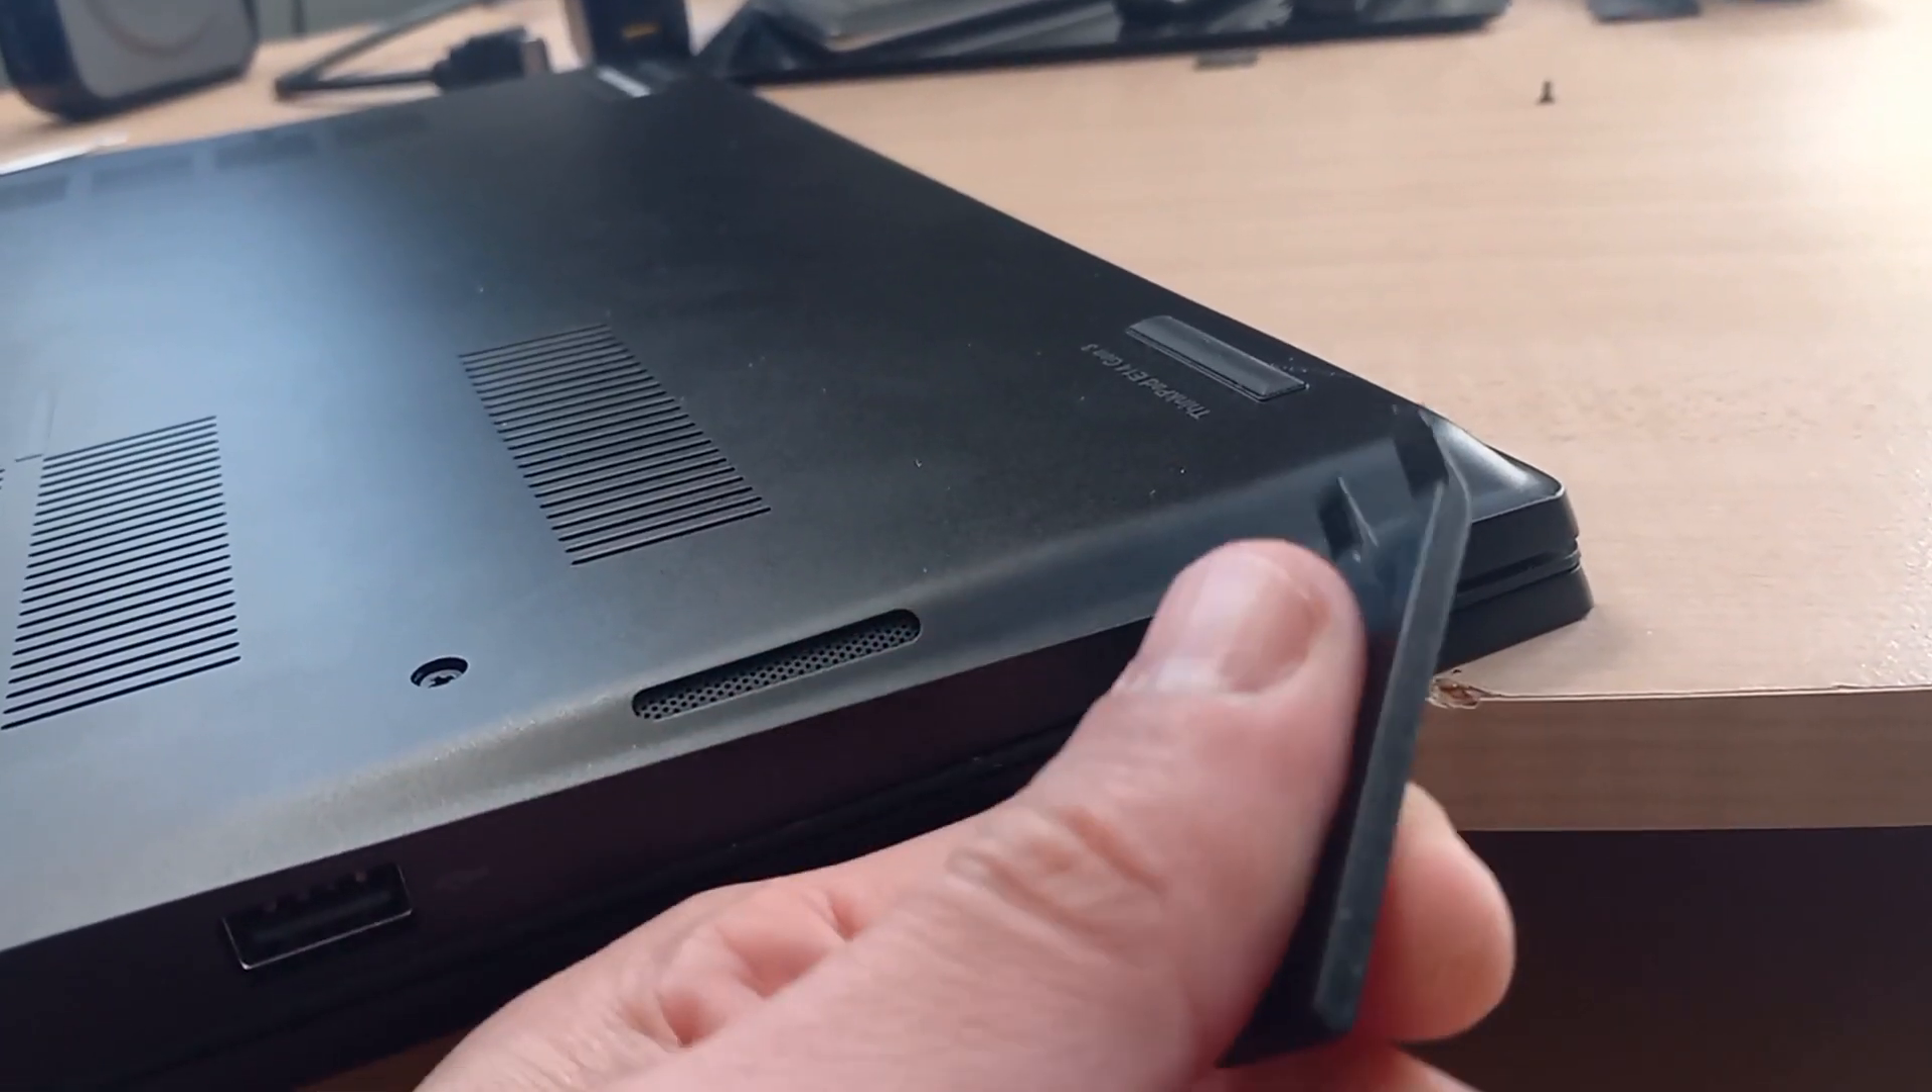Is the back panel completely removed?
No.